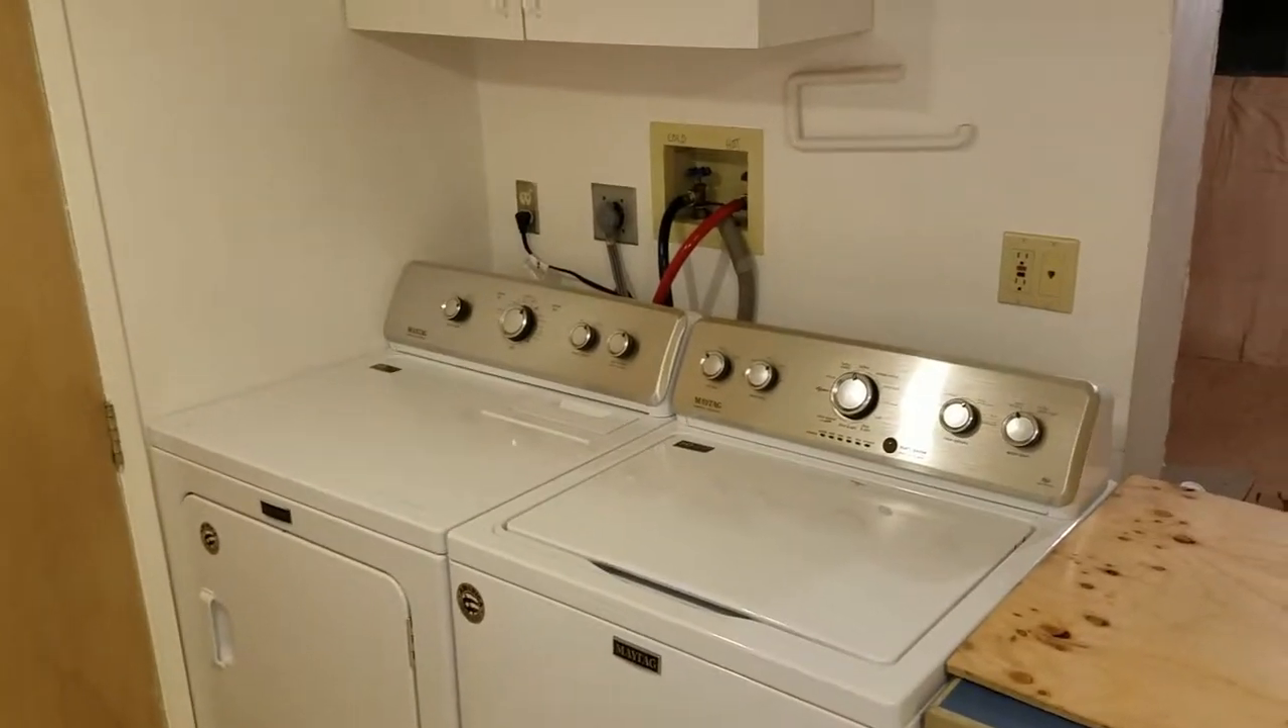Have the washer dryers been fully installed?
Yes.